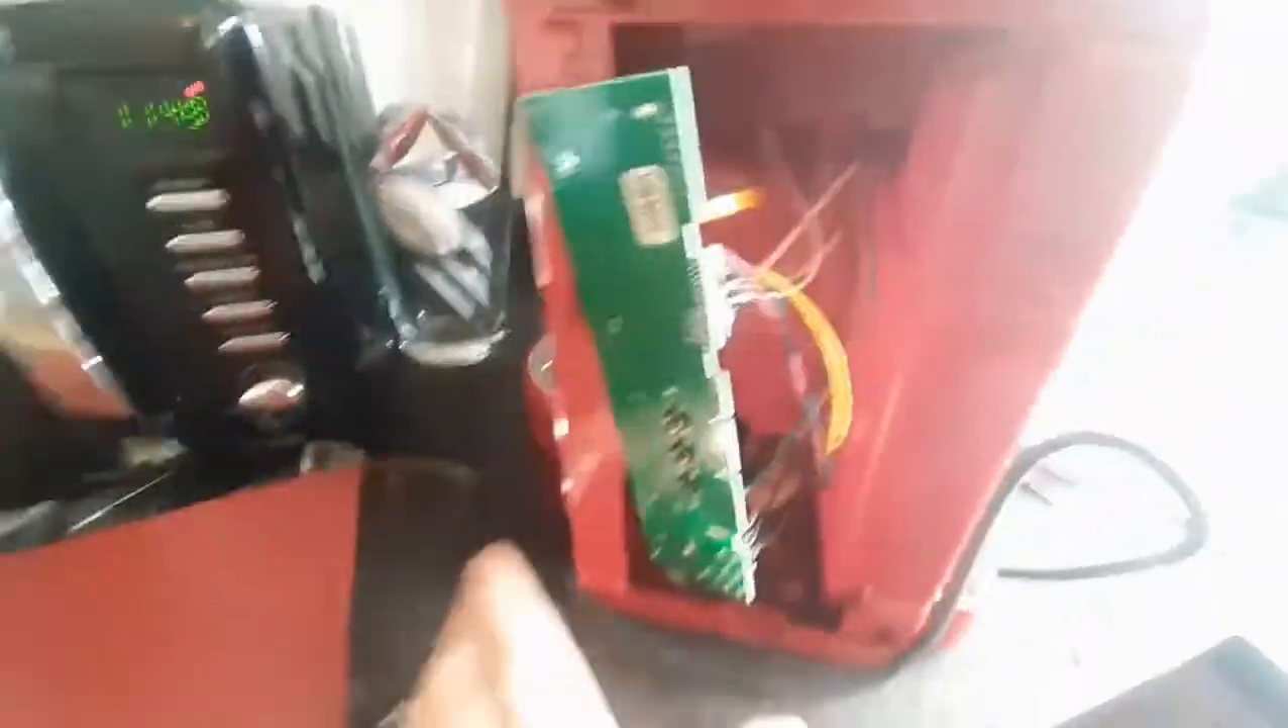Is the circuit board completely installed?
No.